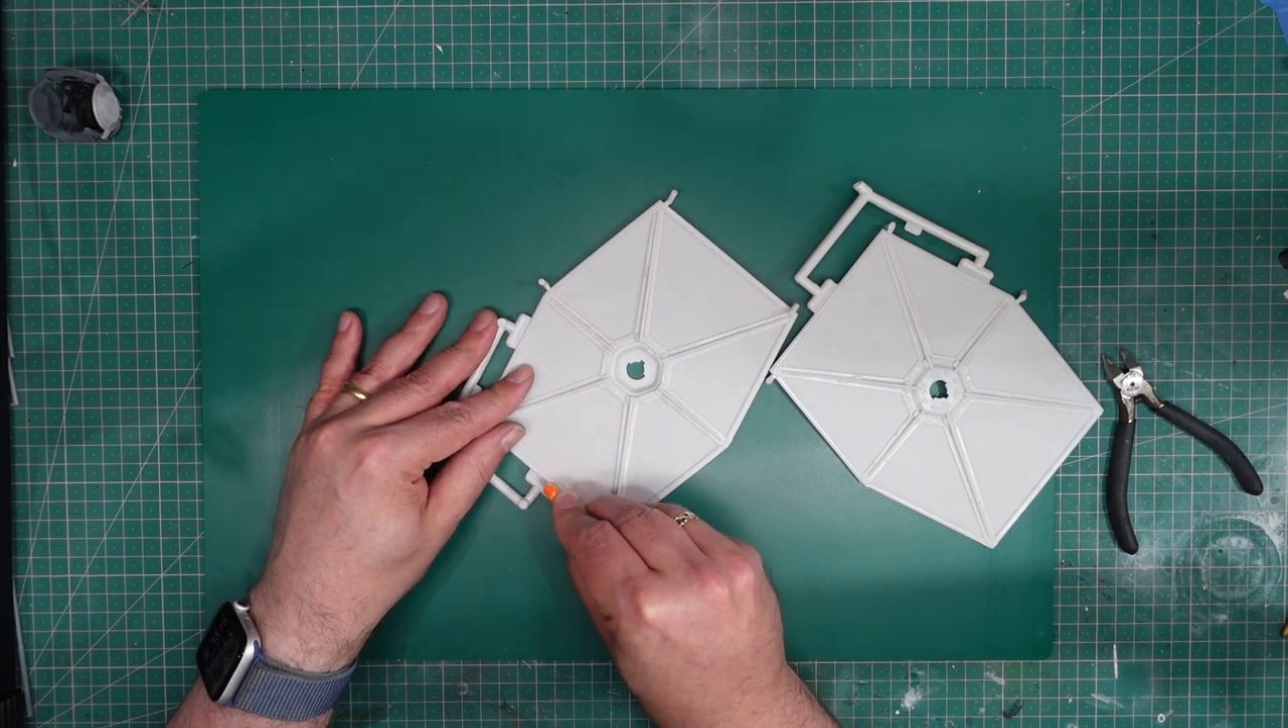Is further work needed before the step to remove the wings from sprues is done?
Yes.